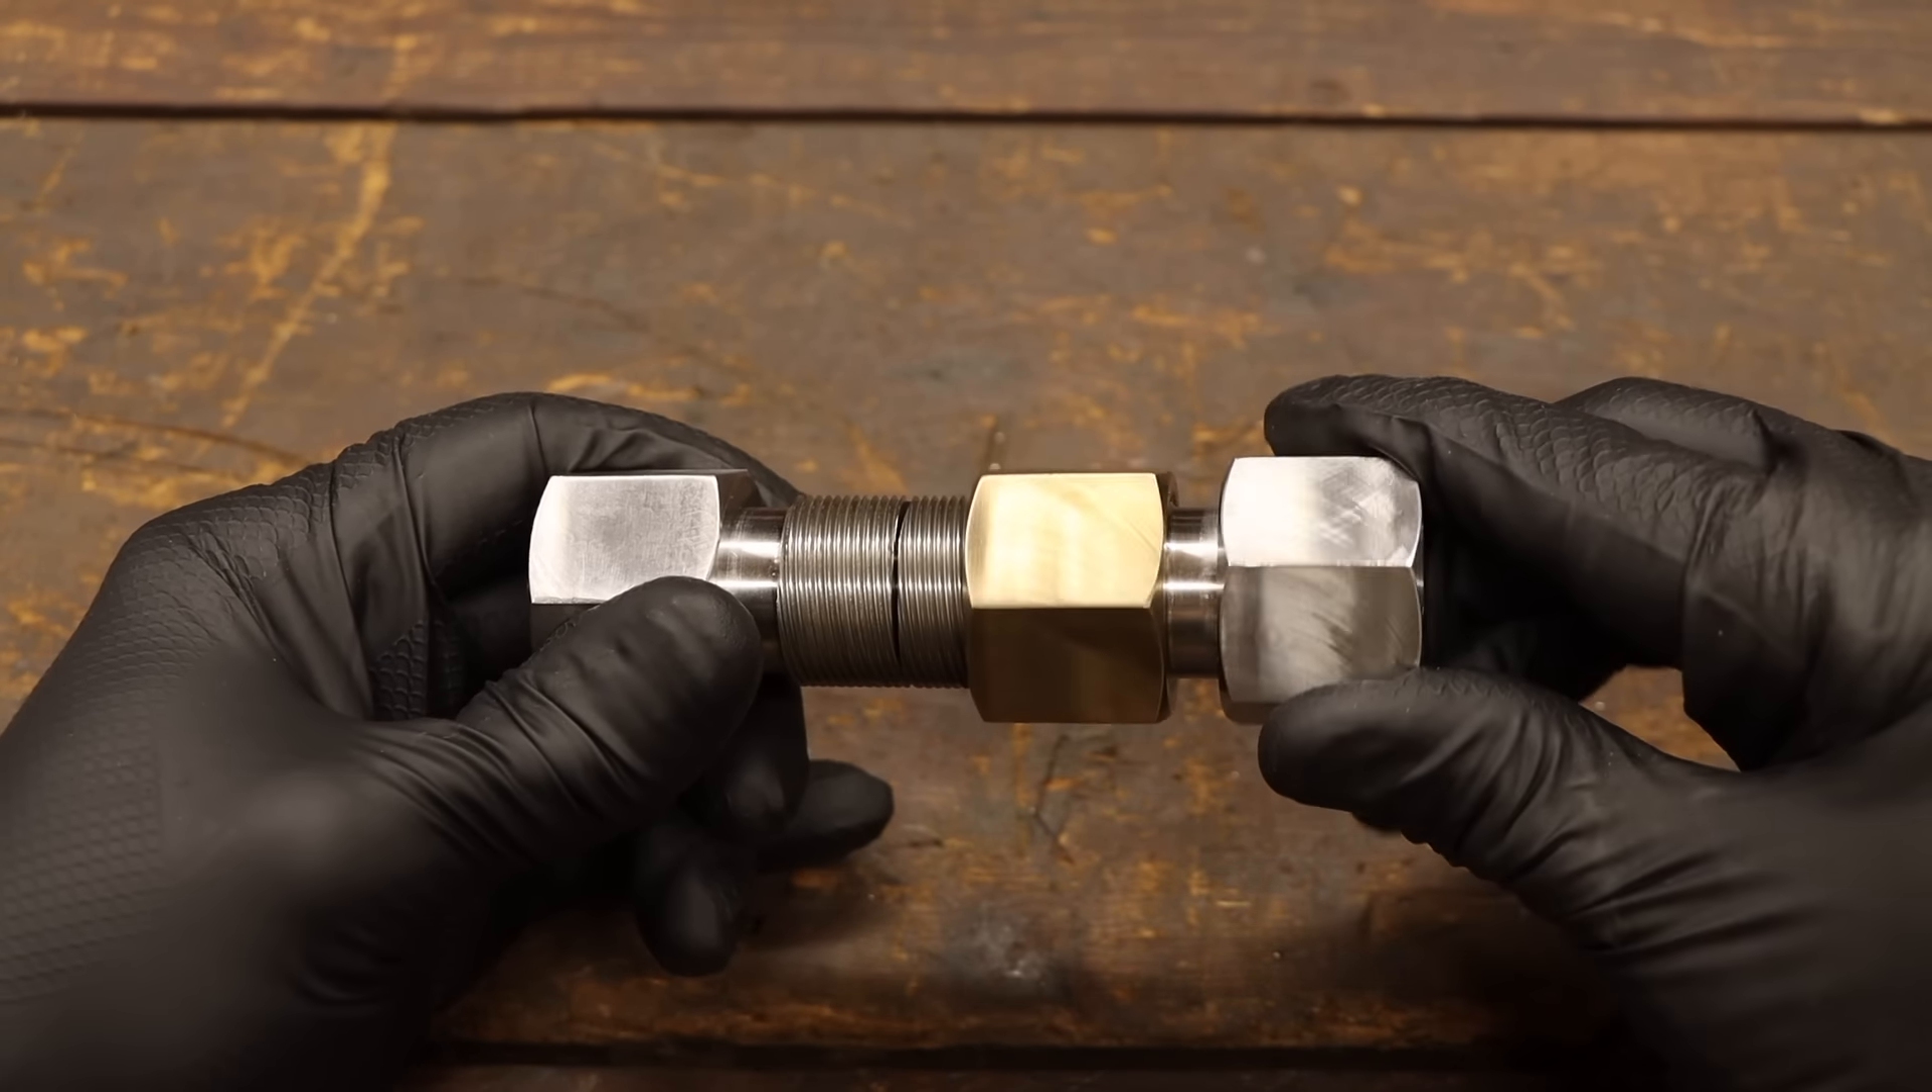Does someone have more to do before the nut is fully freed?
Yes.